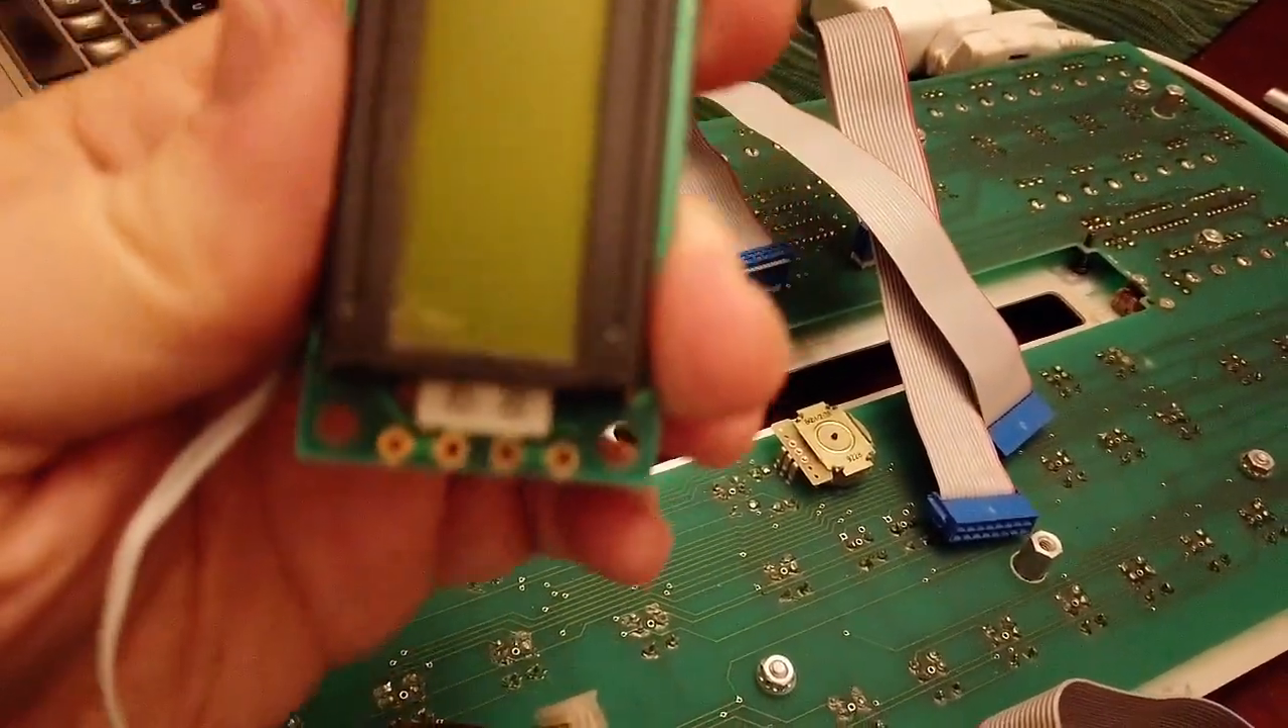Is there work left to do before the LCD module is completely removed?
No.